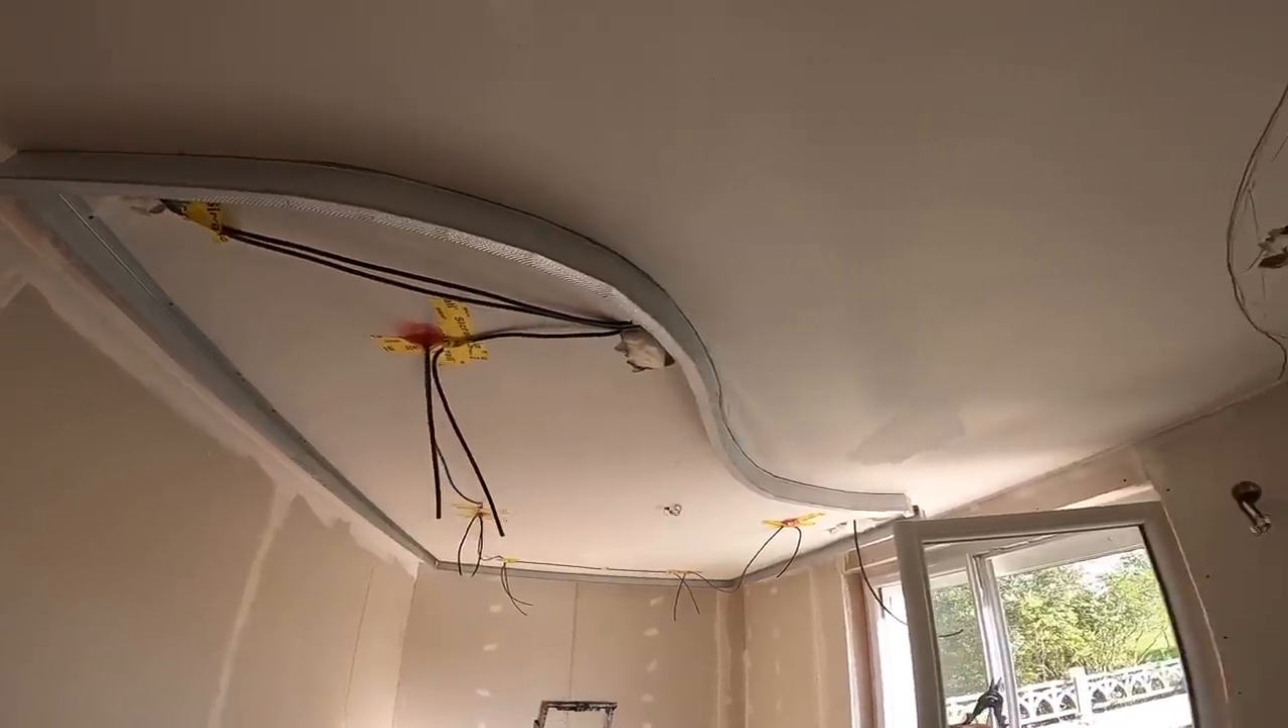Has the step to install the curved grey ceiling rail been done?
Yes.